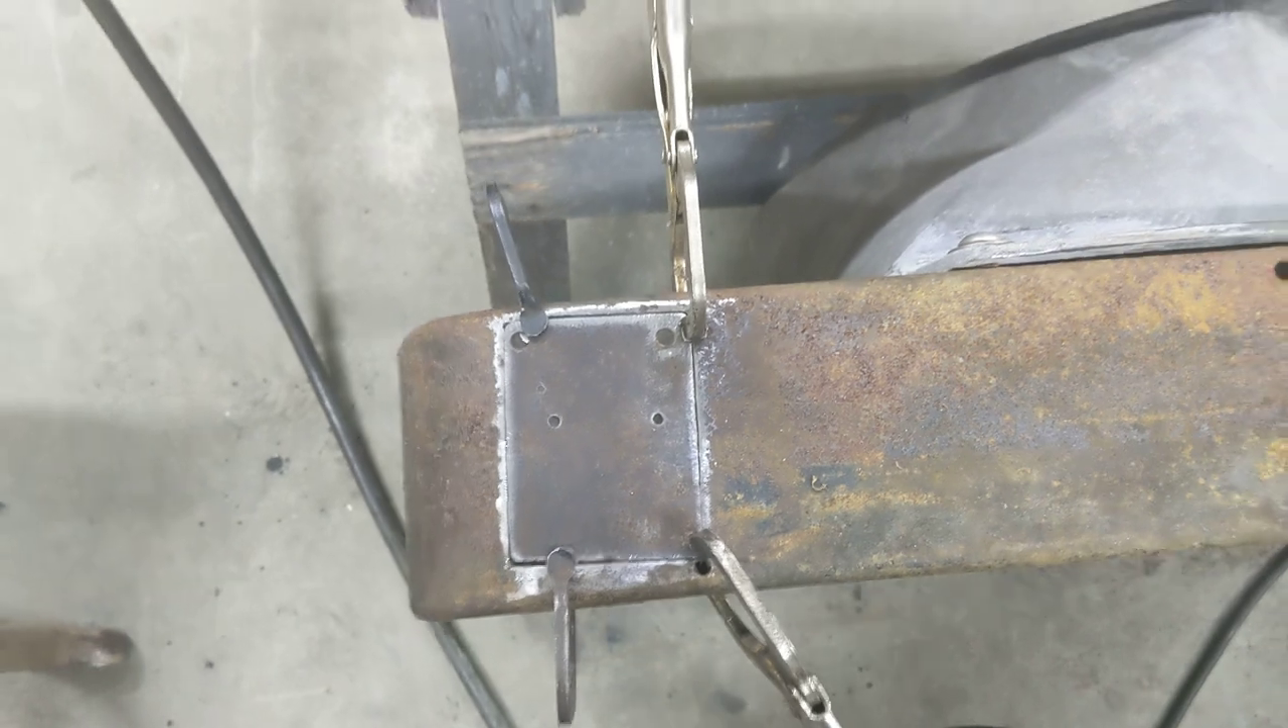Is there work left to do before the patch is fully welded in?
Yes.